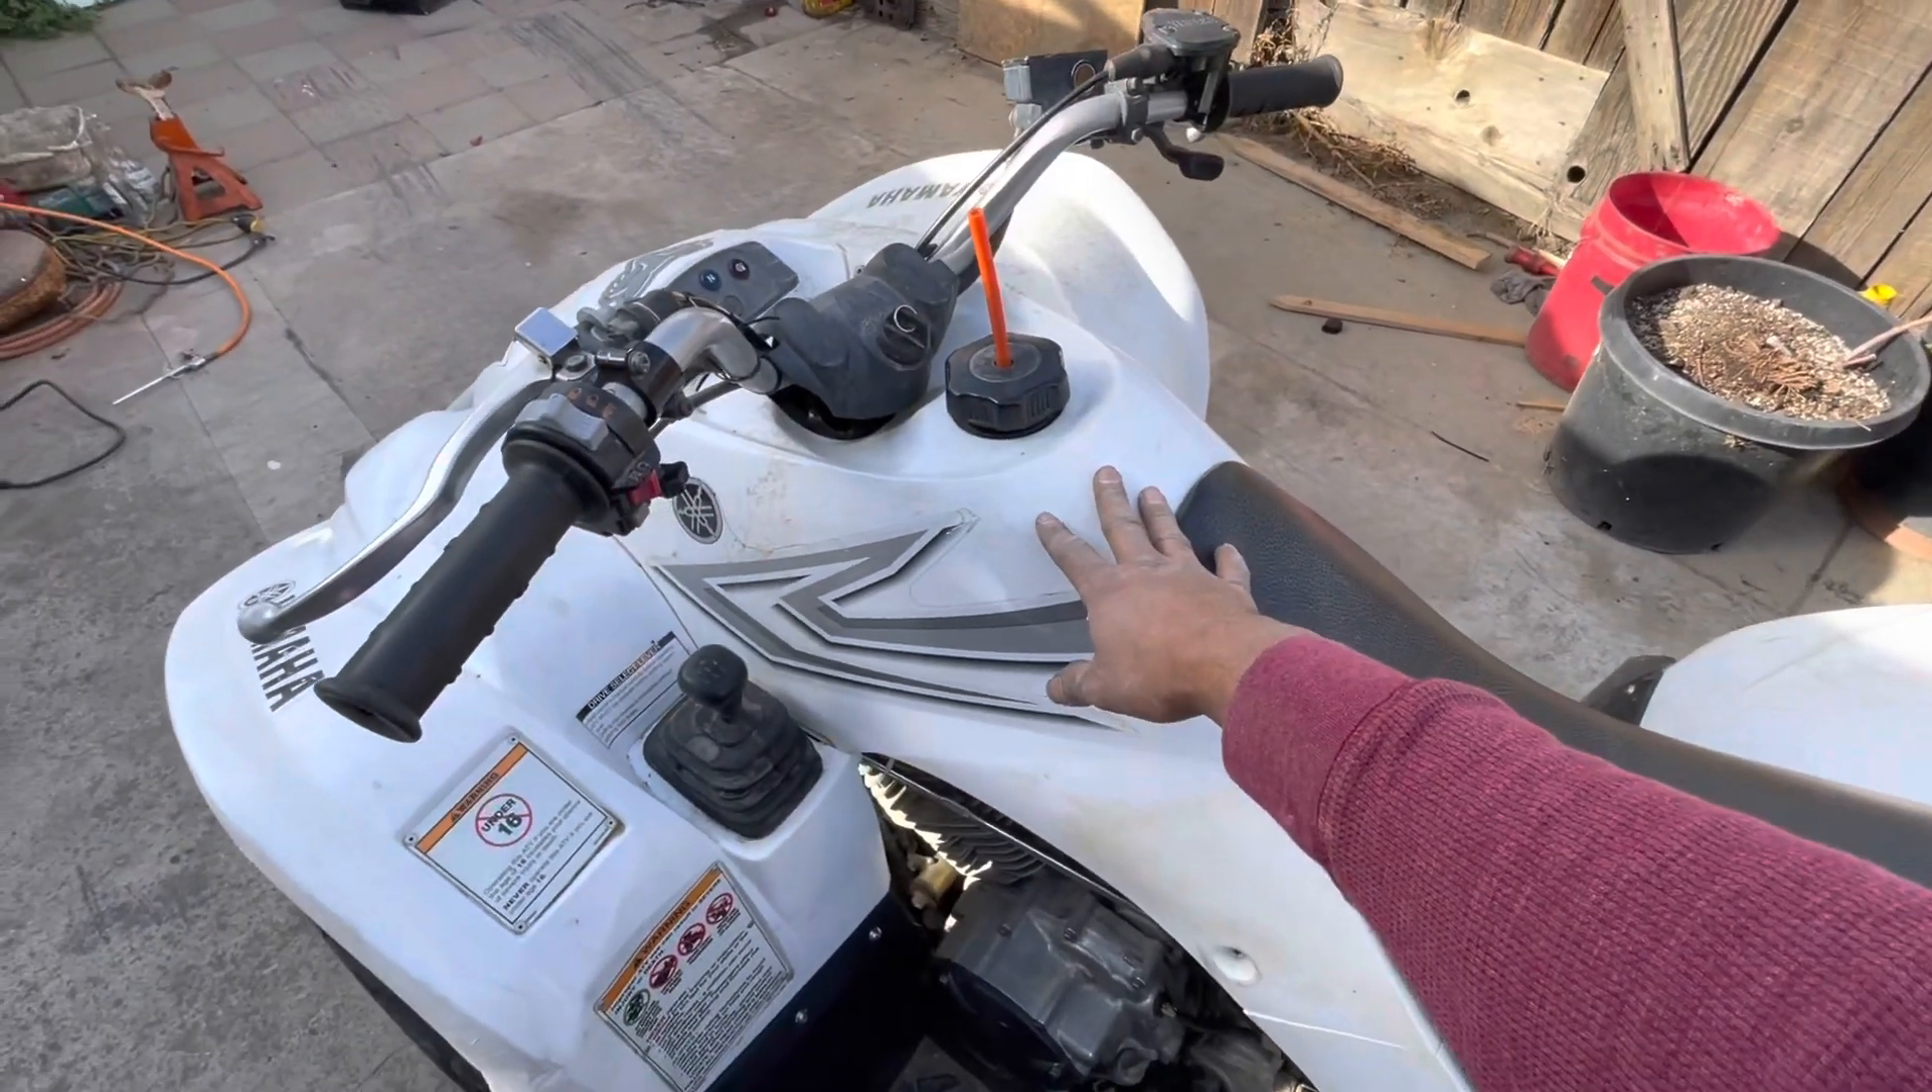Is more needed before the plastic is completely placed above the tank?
No.